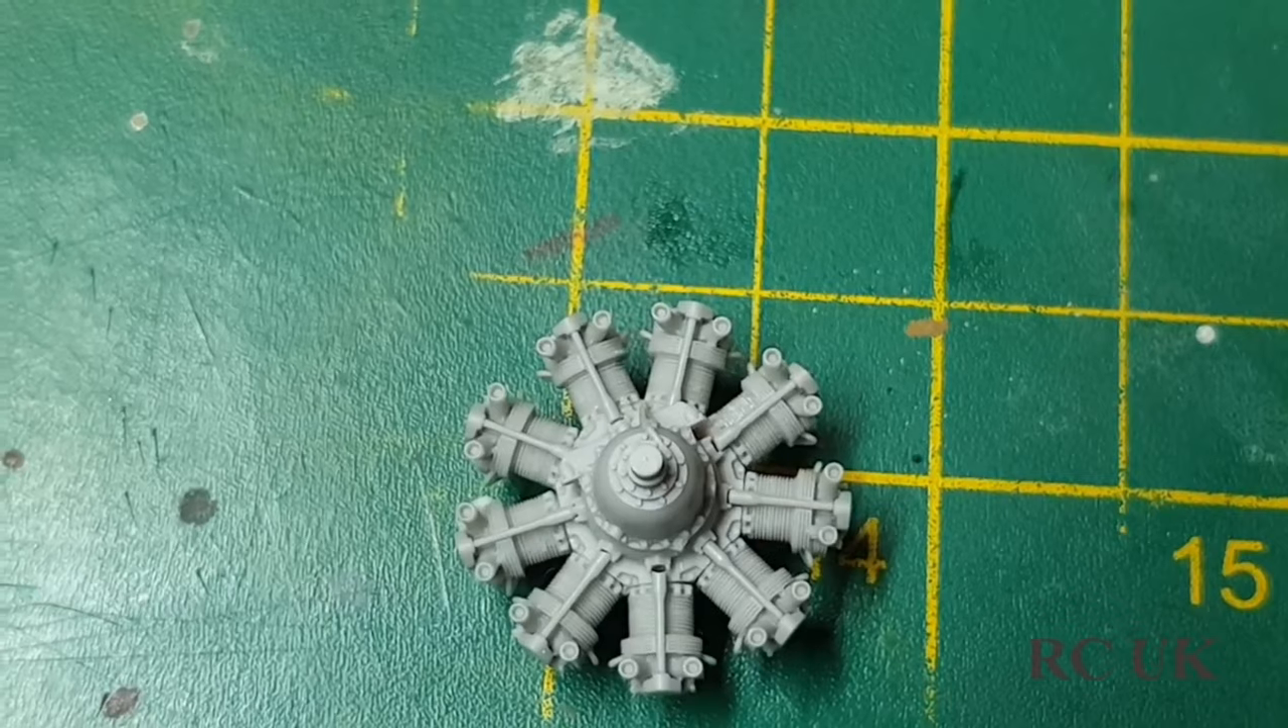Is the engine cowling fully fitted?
No.